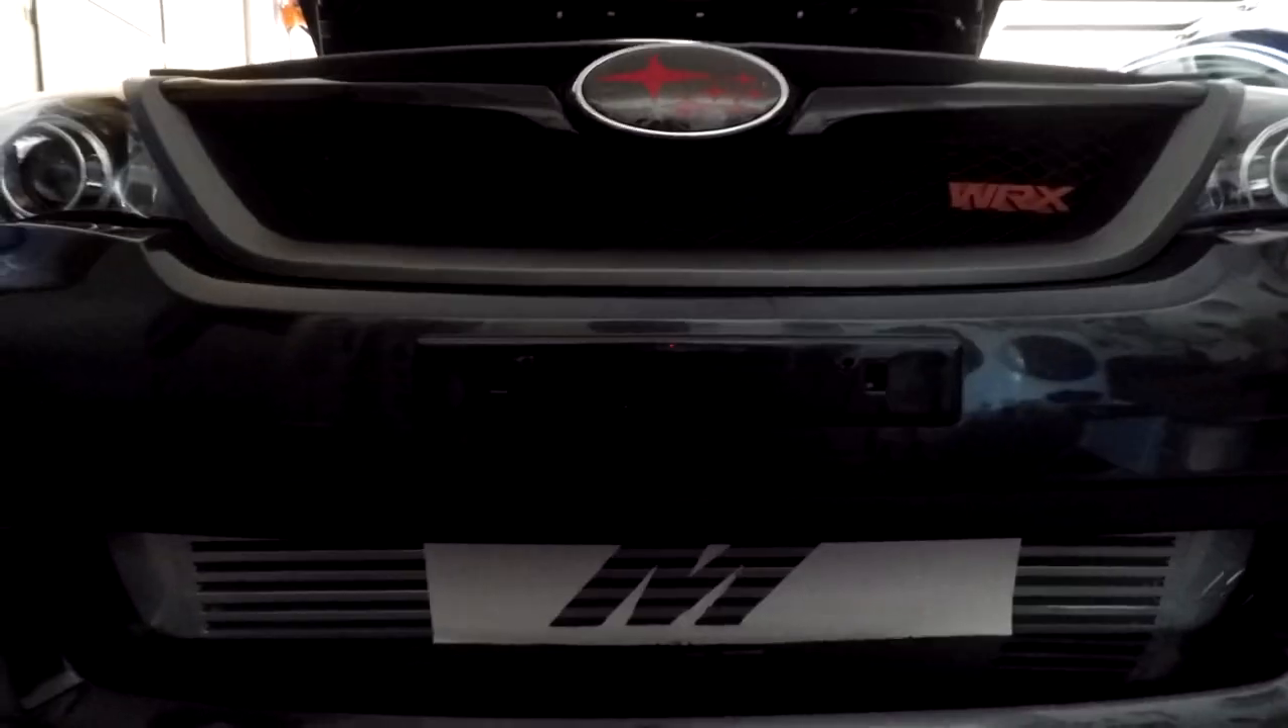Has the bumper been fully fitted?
Yes.